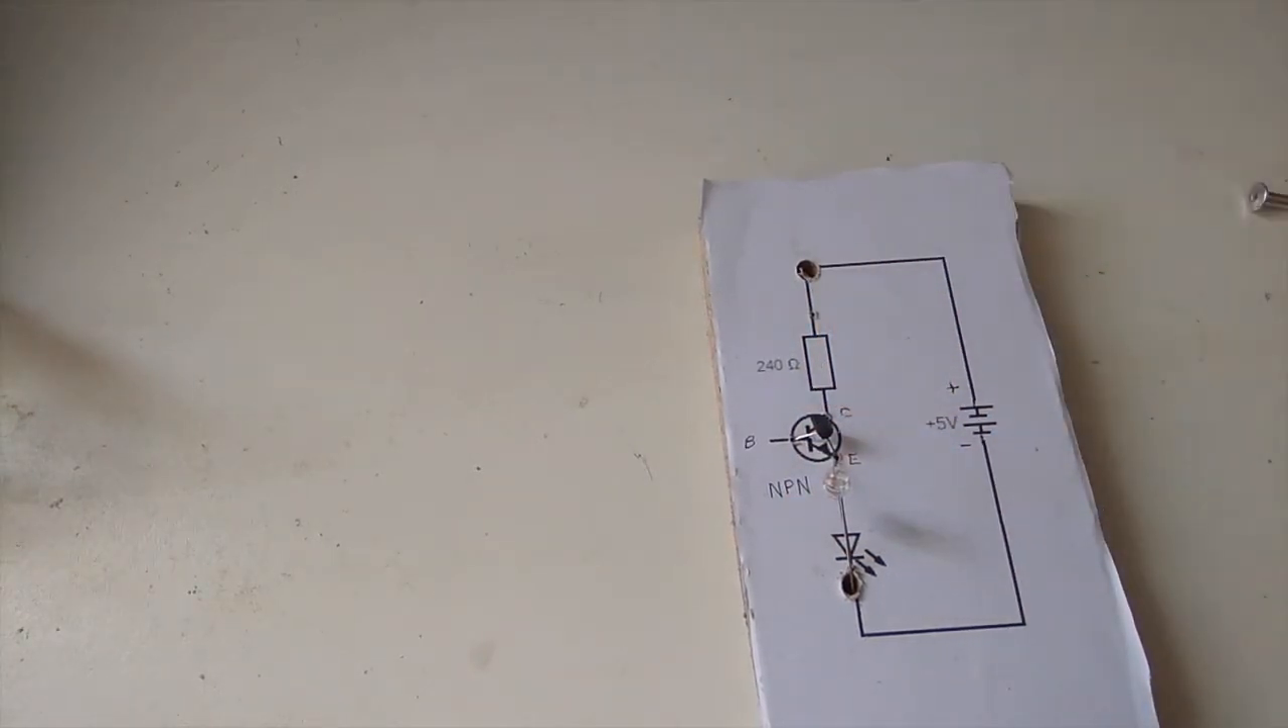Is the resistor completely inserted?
No.